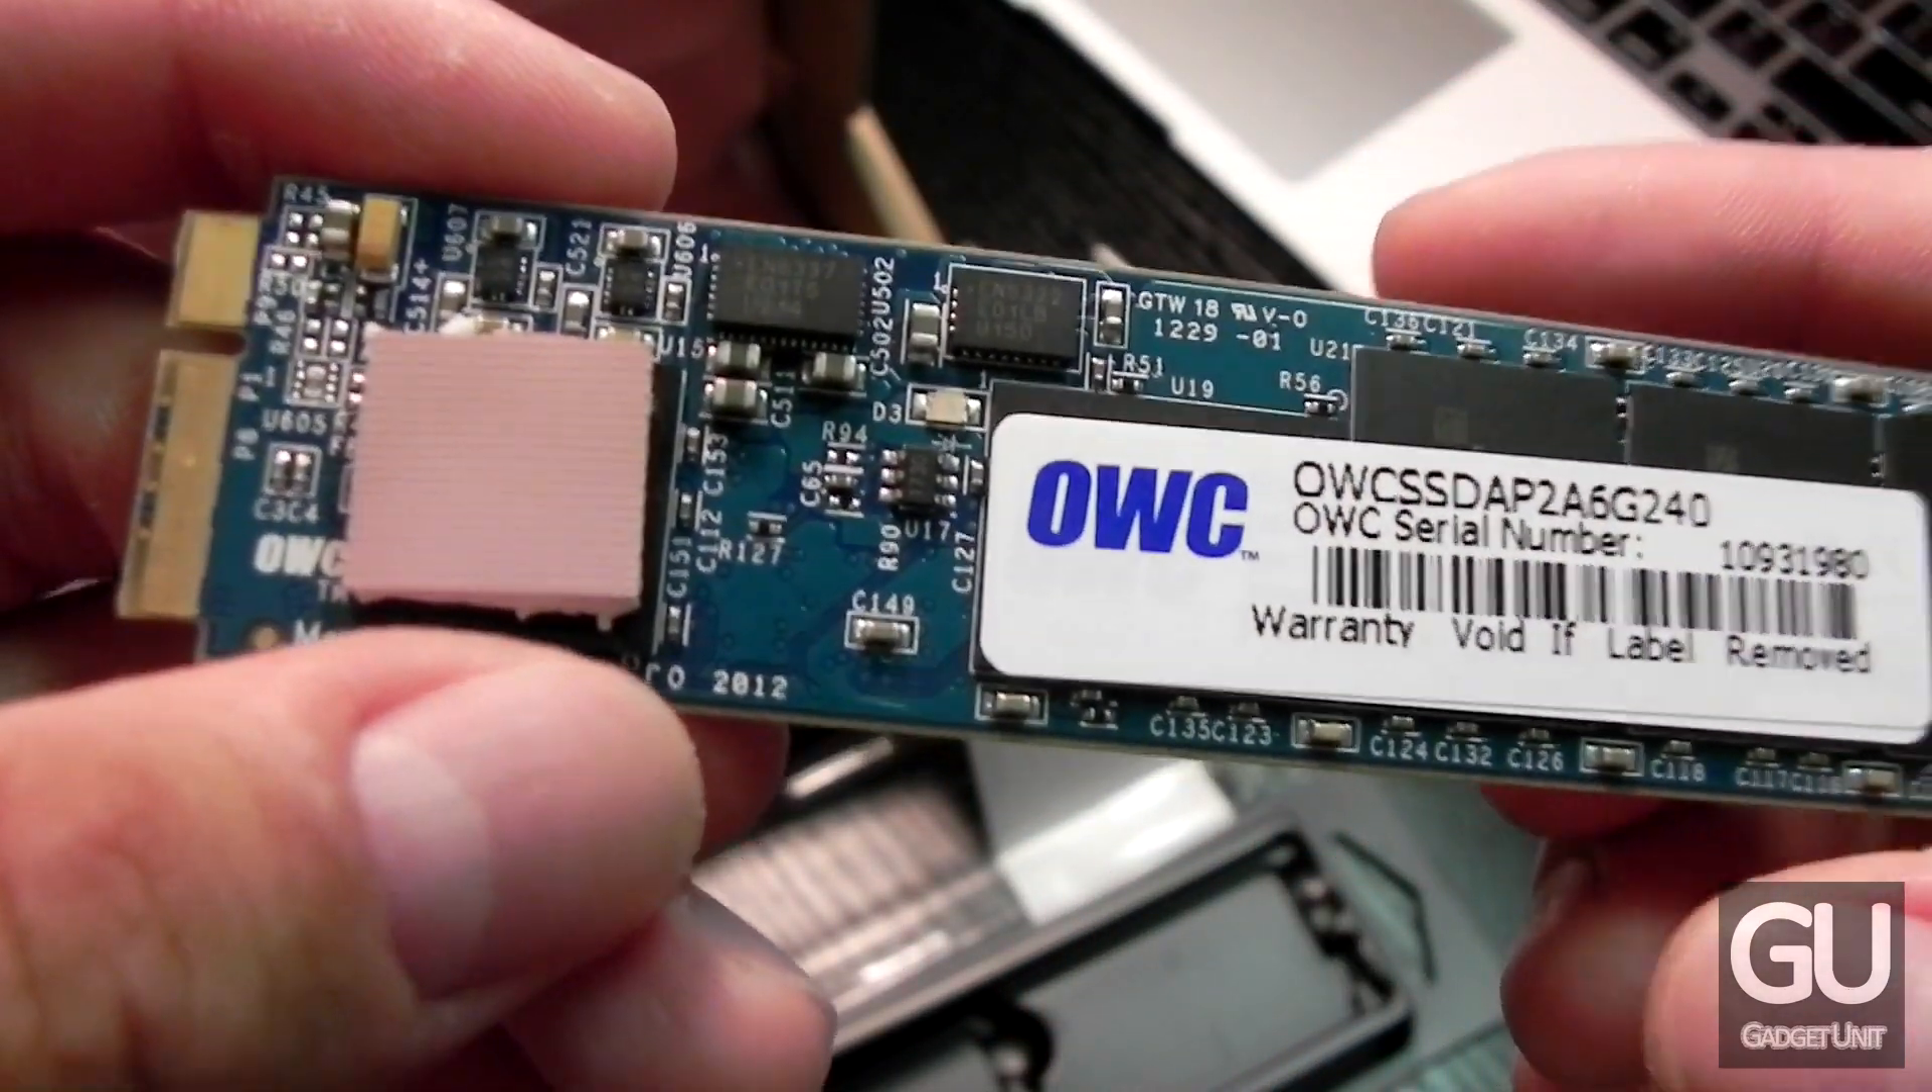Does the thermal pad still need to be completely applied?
No.